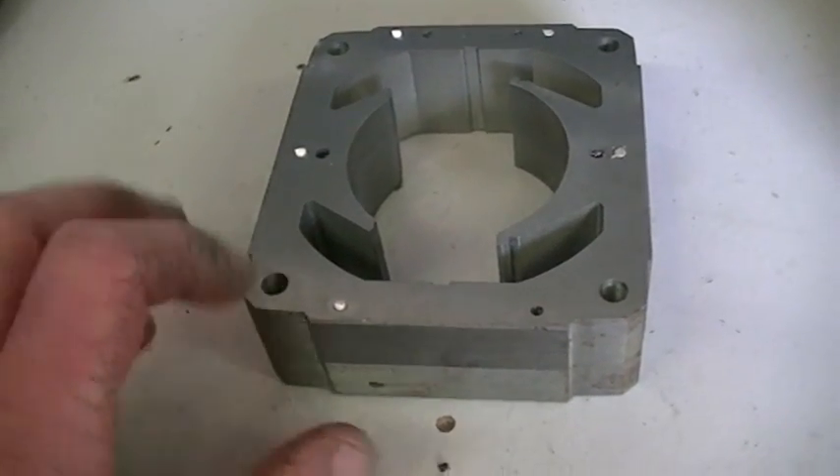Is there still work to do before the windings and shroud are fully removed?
No.